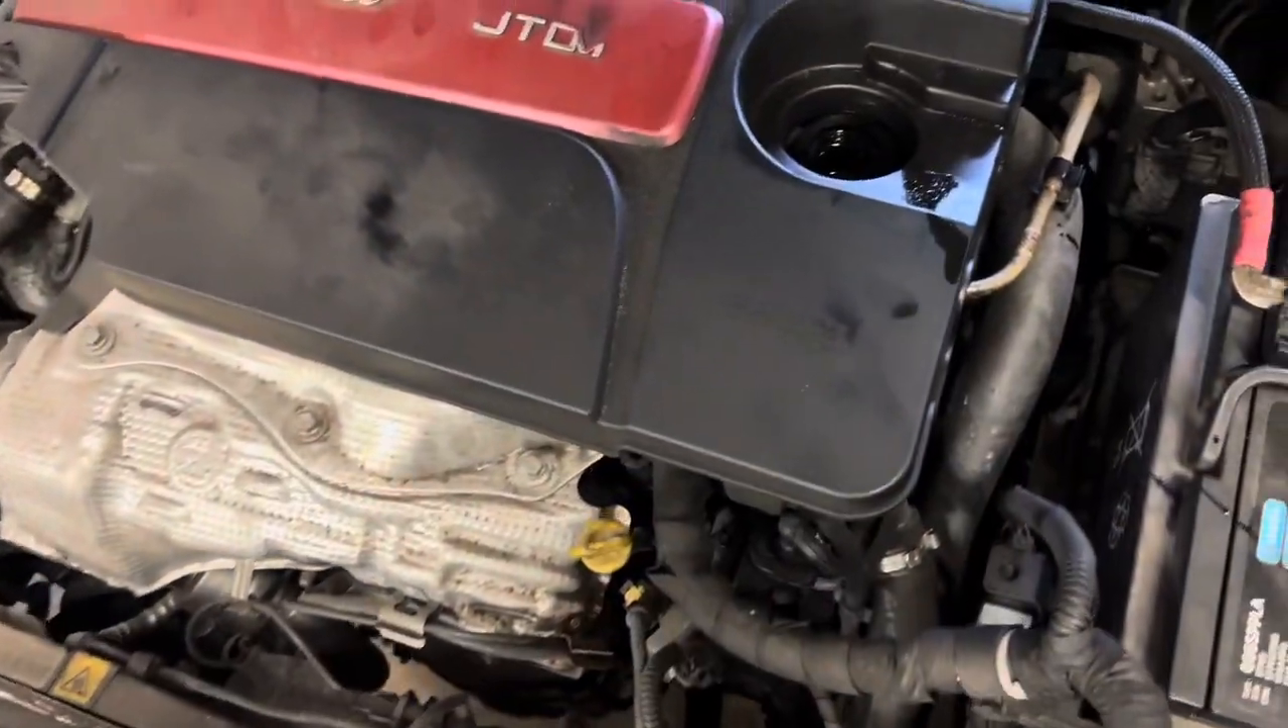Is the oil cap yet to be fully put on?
Yes.